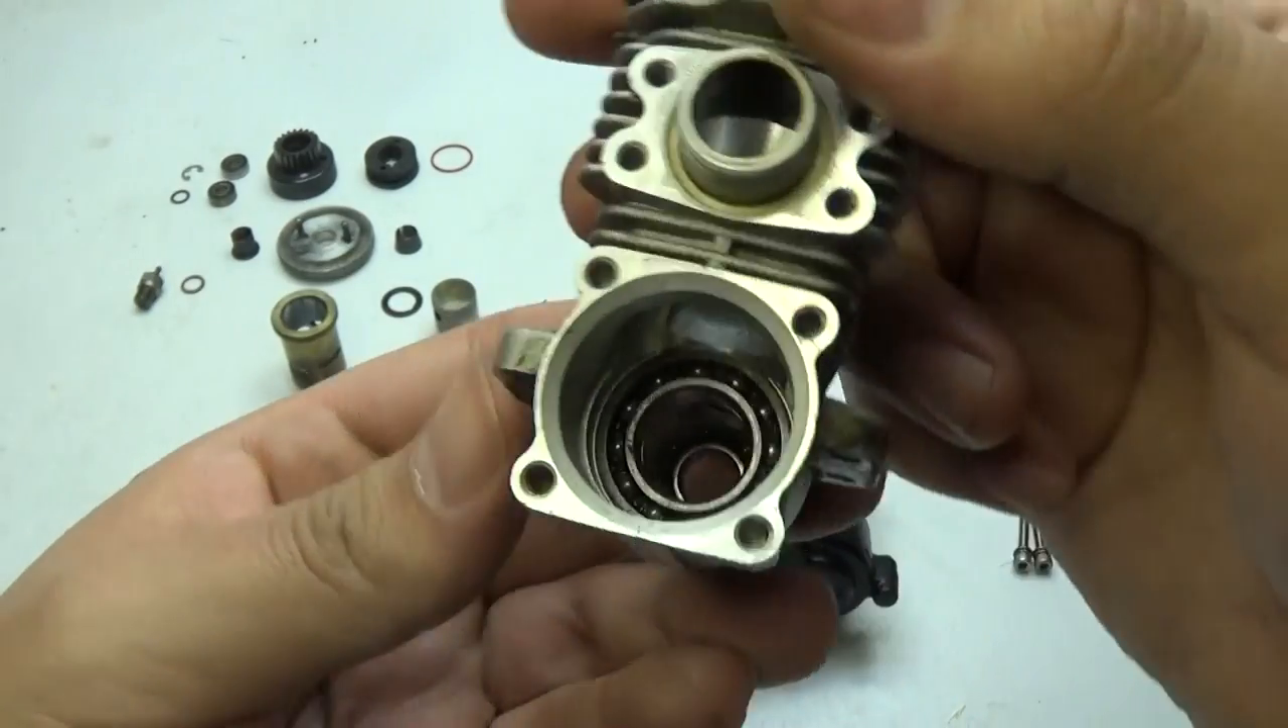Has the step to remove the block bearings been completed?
No.